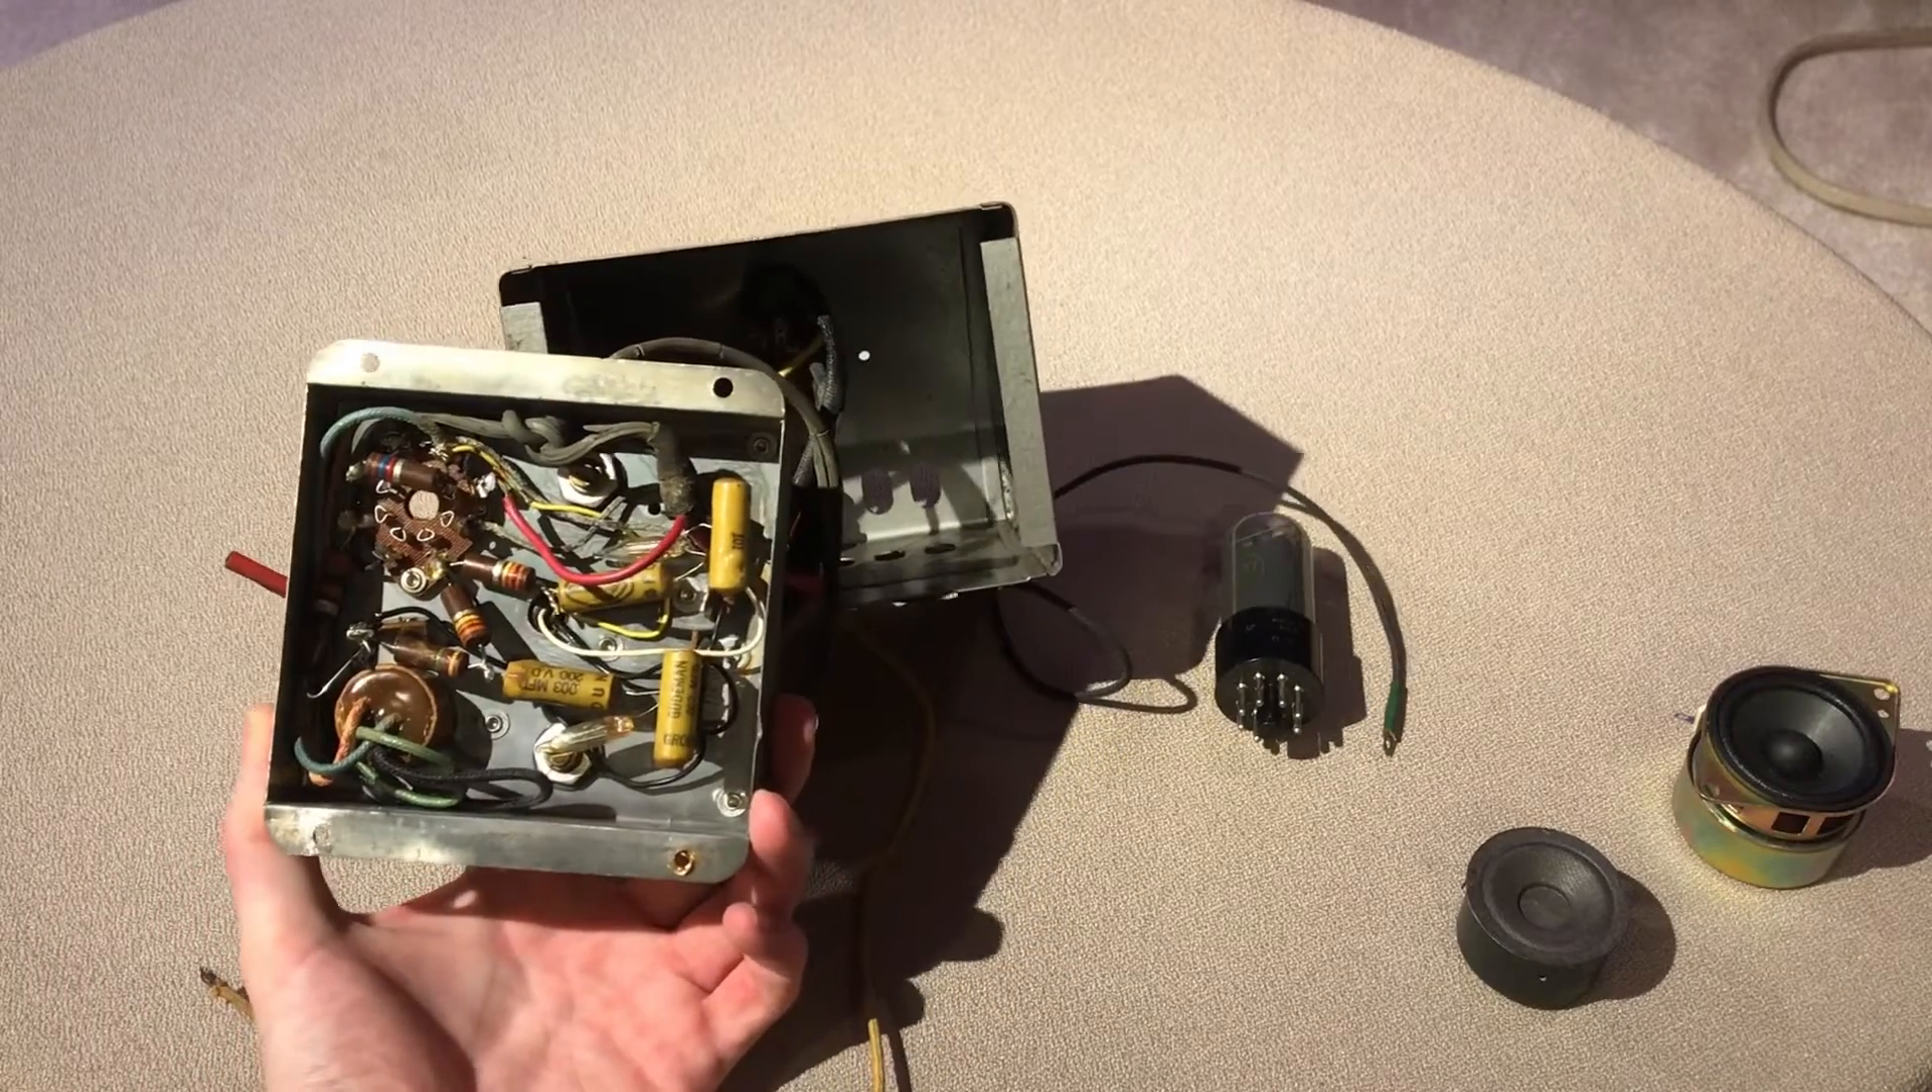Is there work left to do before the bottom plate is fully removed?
No.